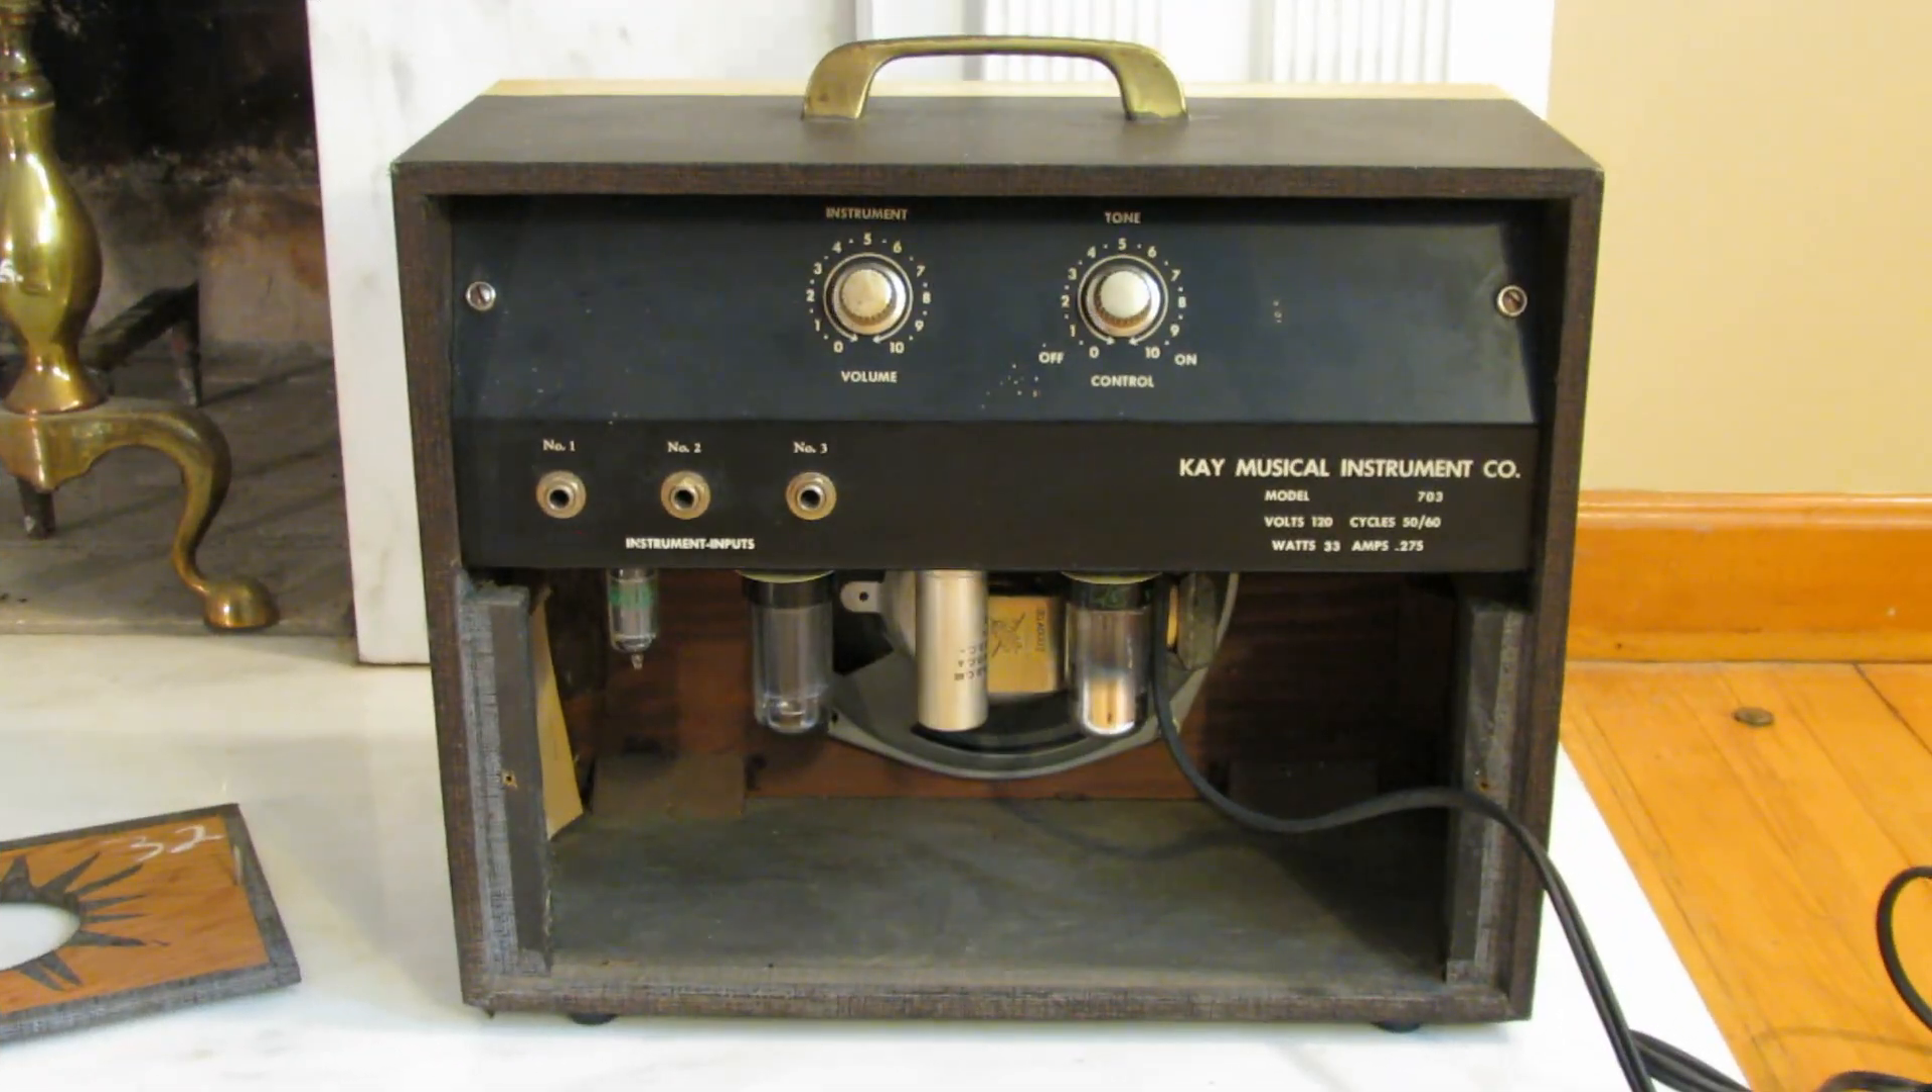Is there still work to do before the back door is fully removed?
No.